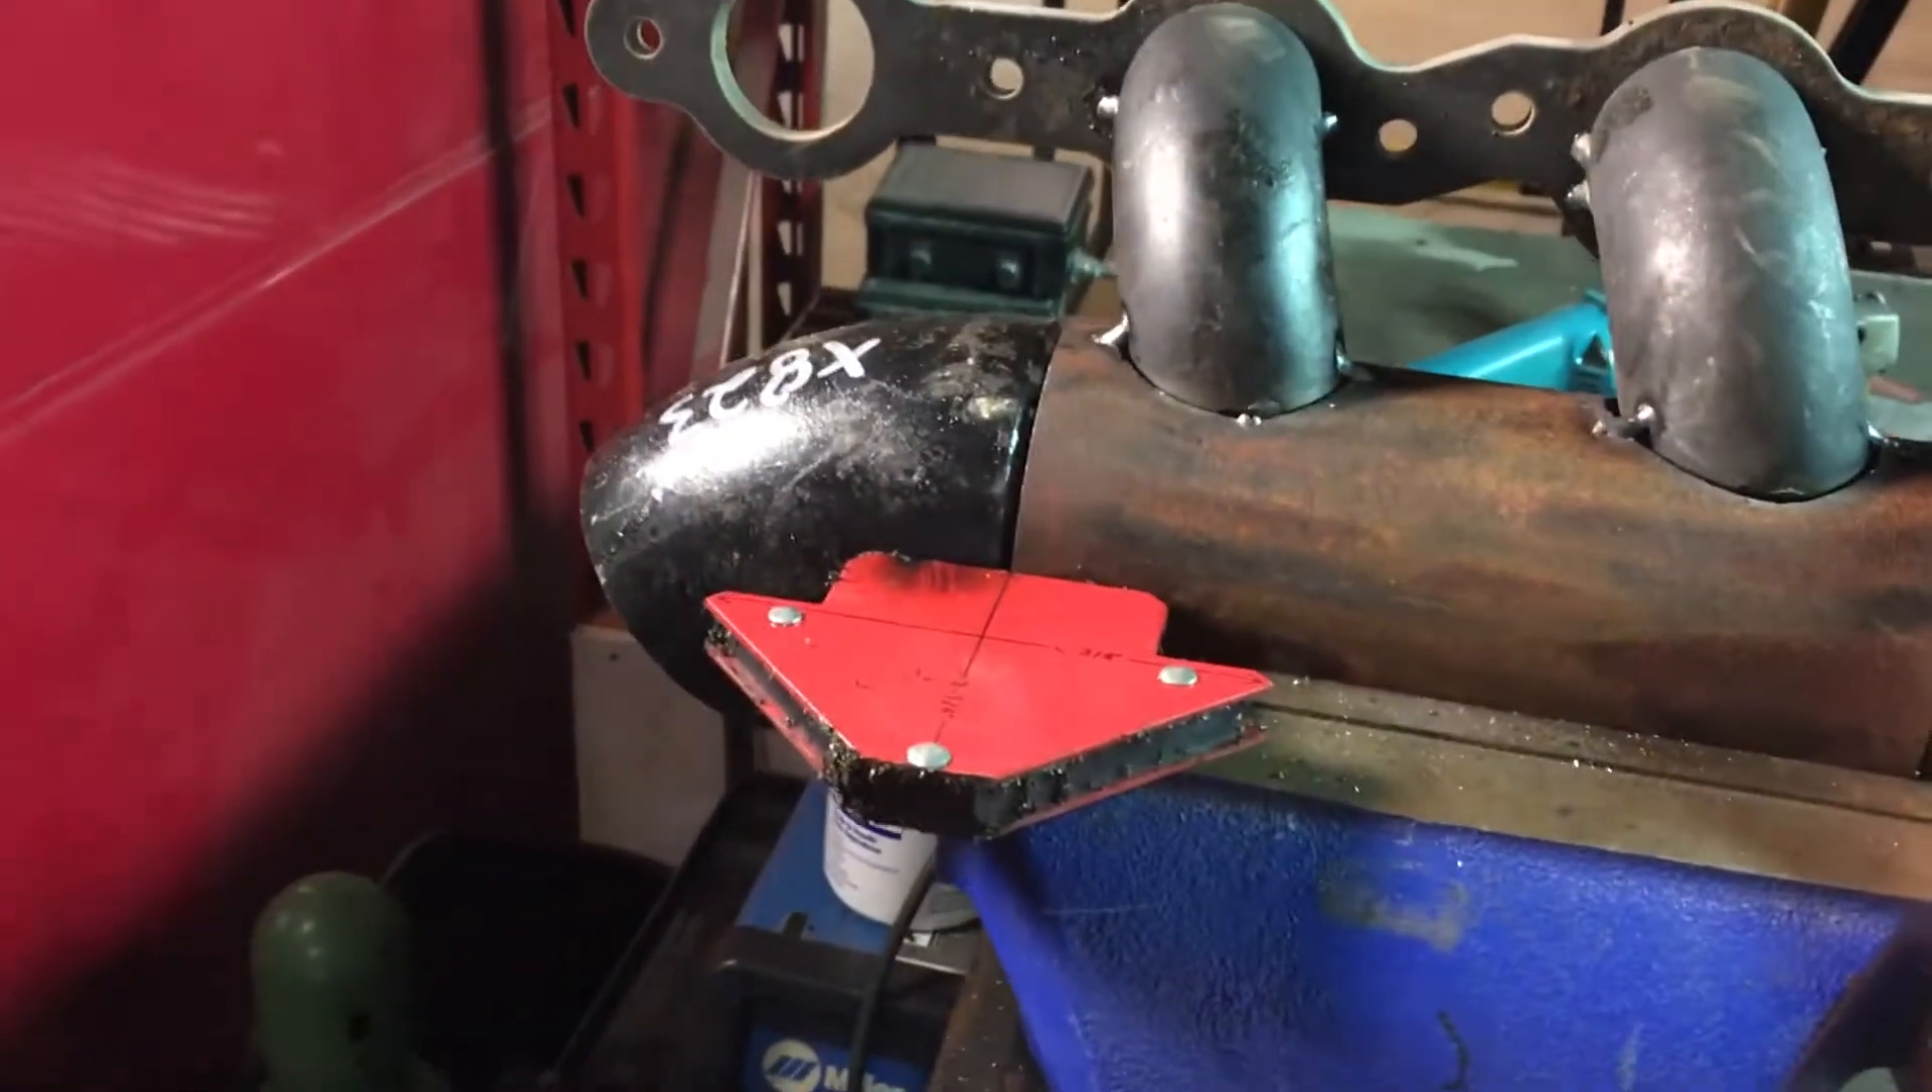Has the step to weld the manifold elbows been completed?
No.